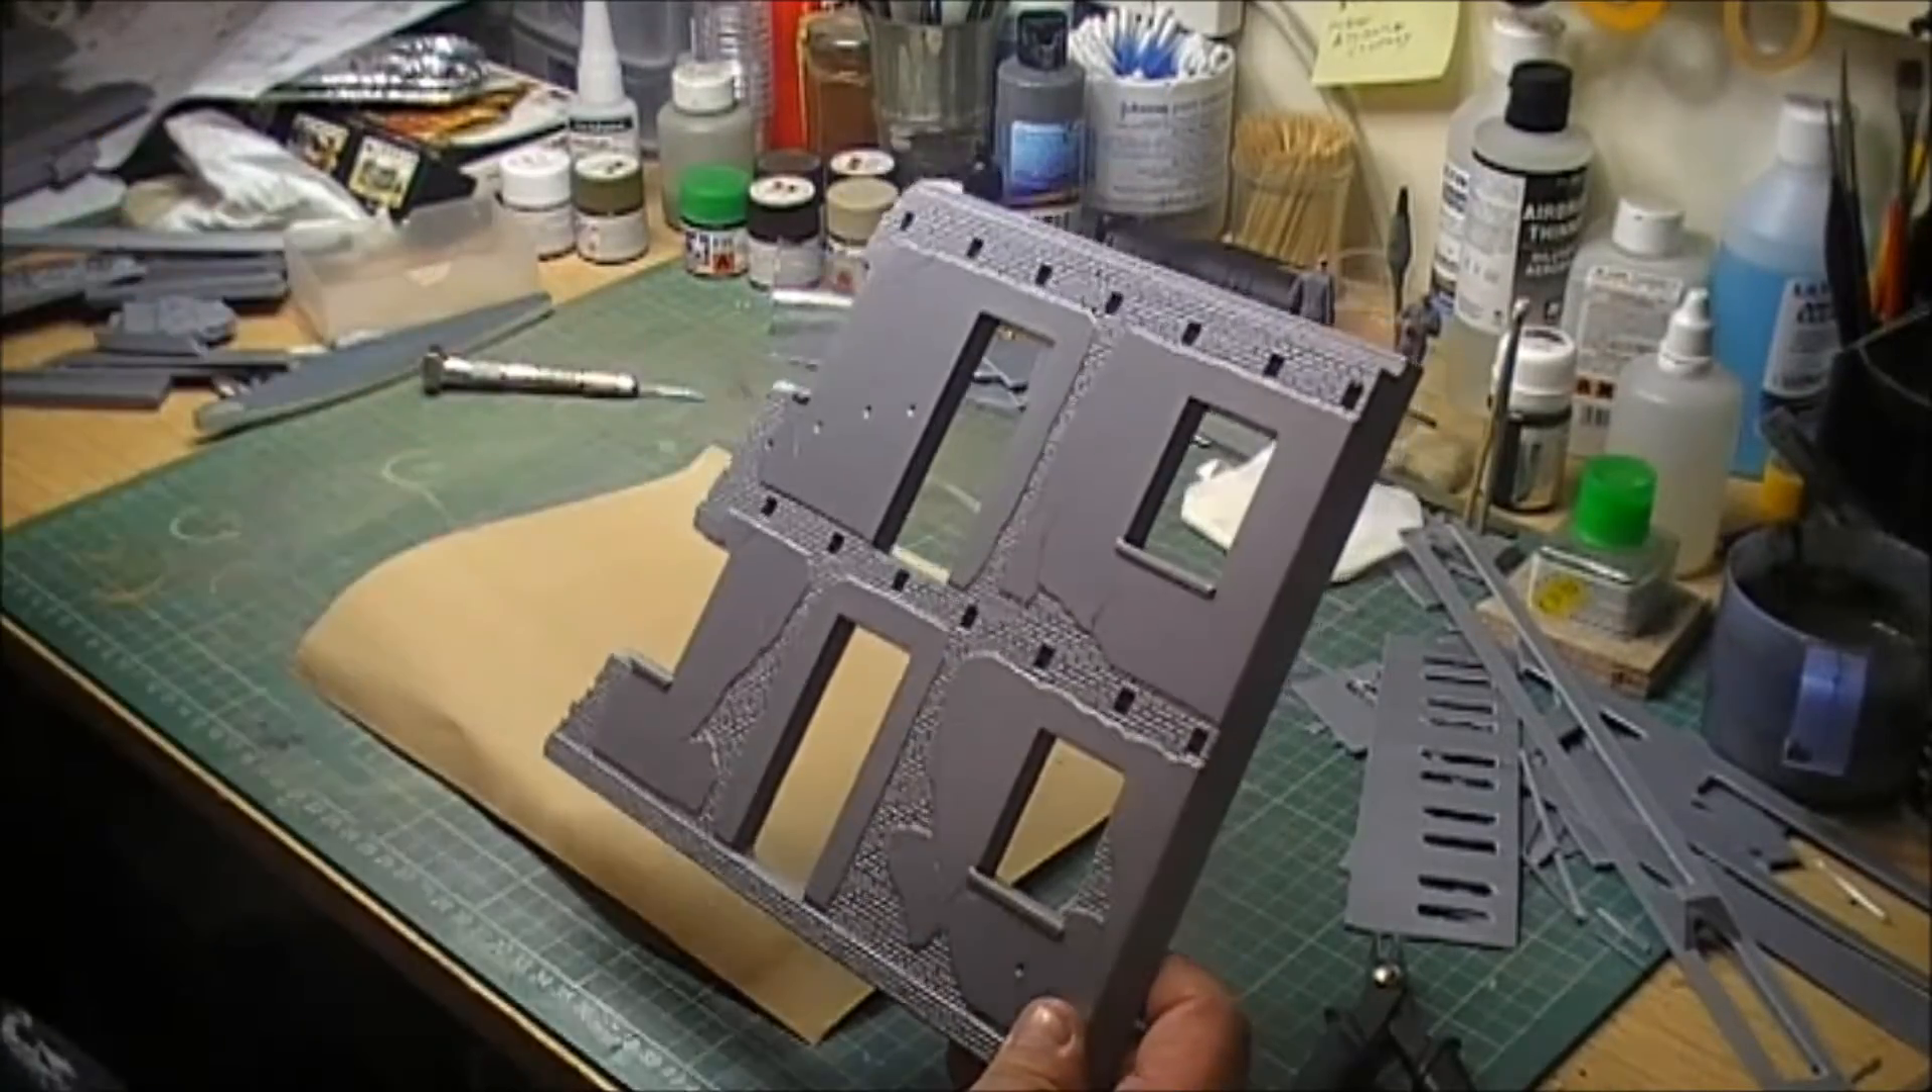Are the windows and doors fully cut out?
Yes.